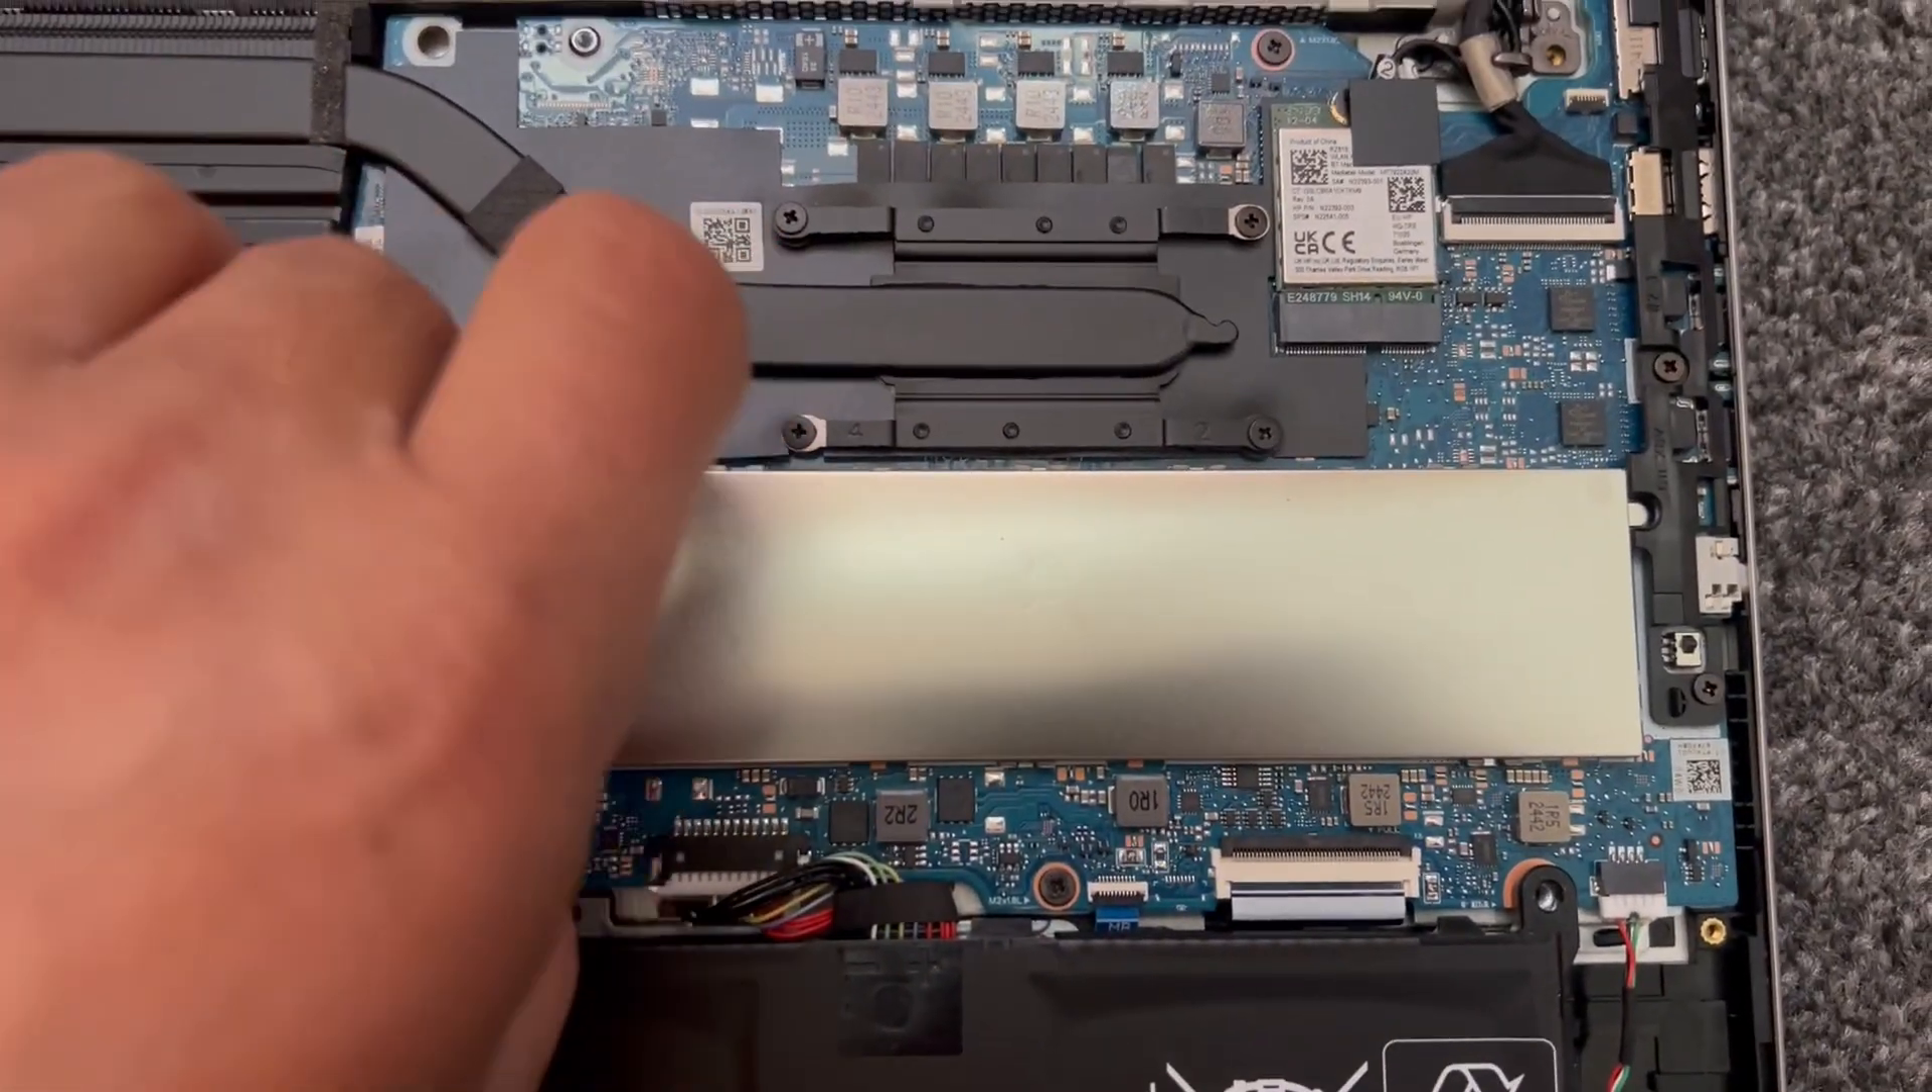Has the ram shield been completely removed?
No.